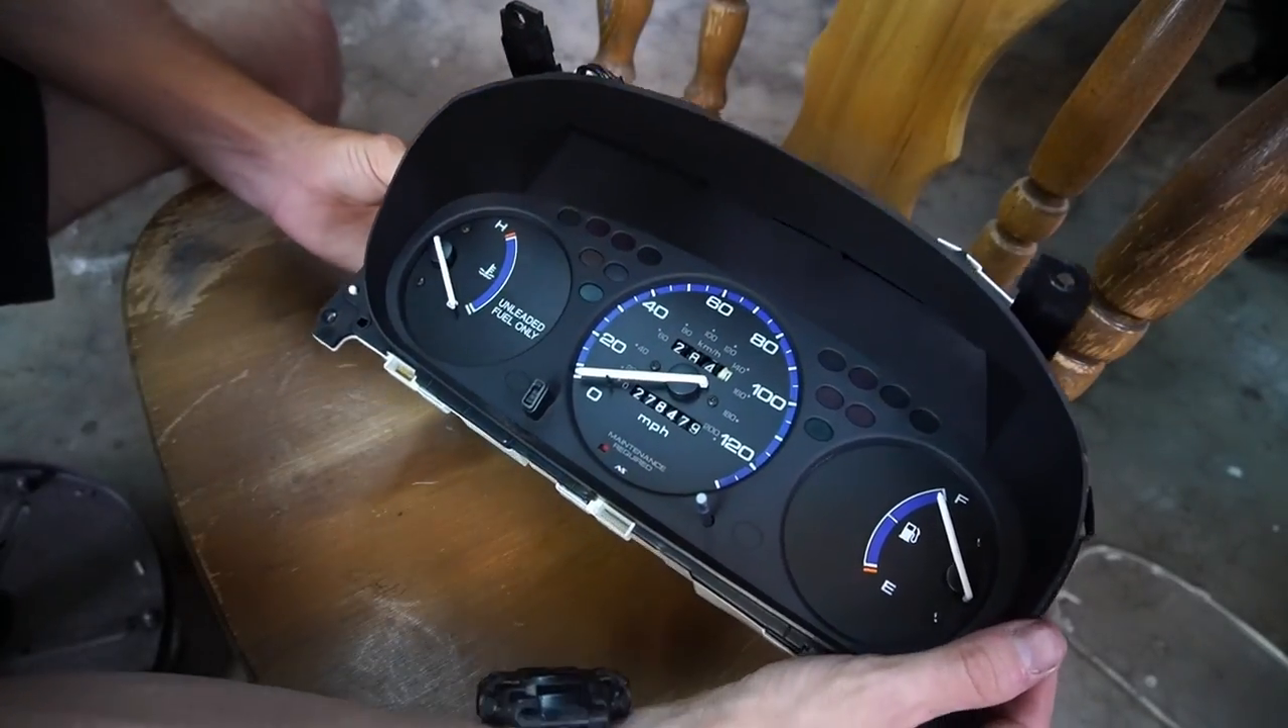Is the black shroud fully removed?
No.